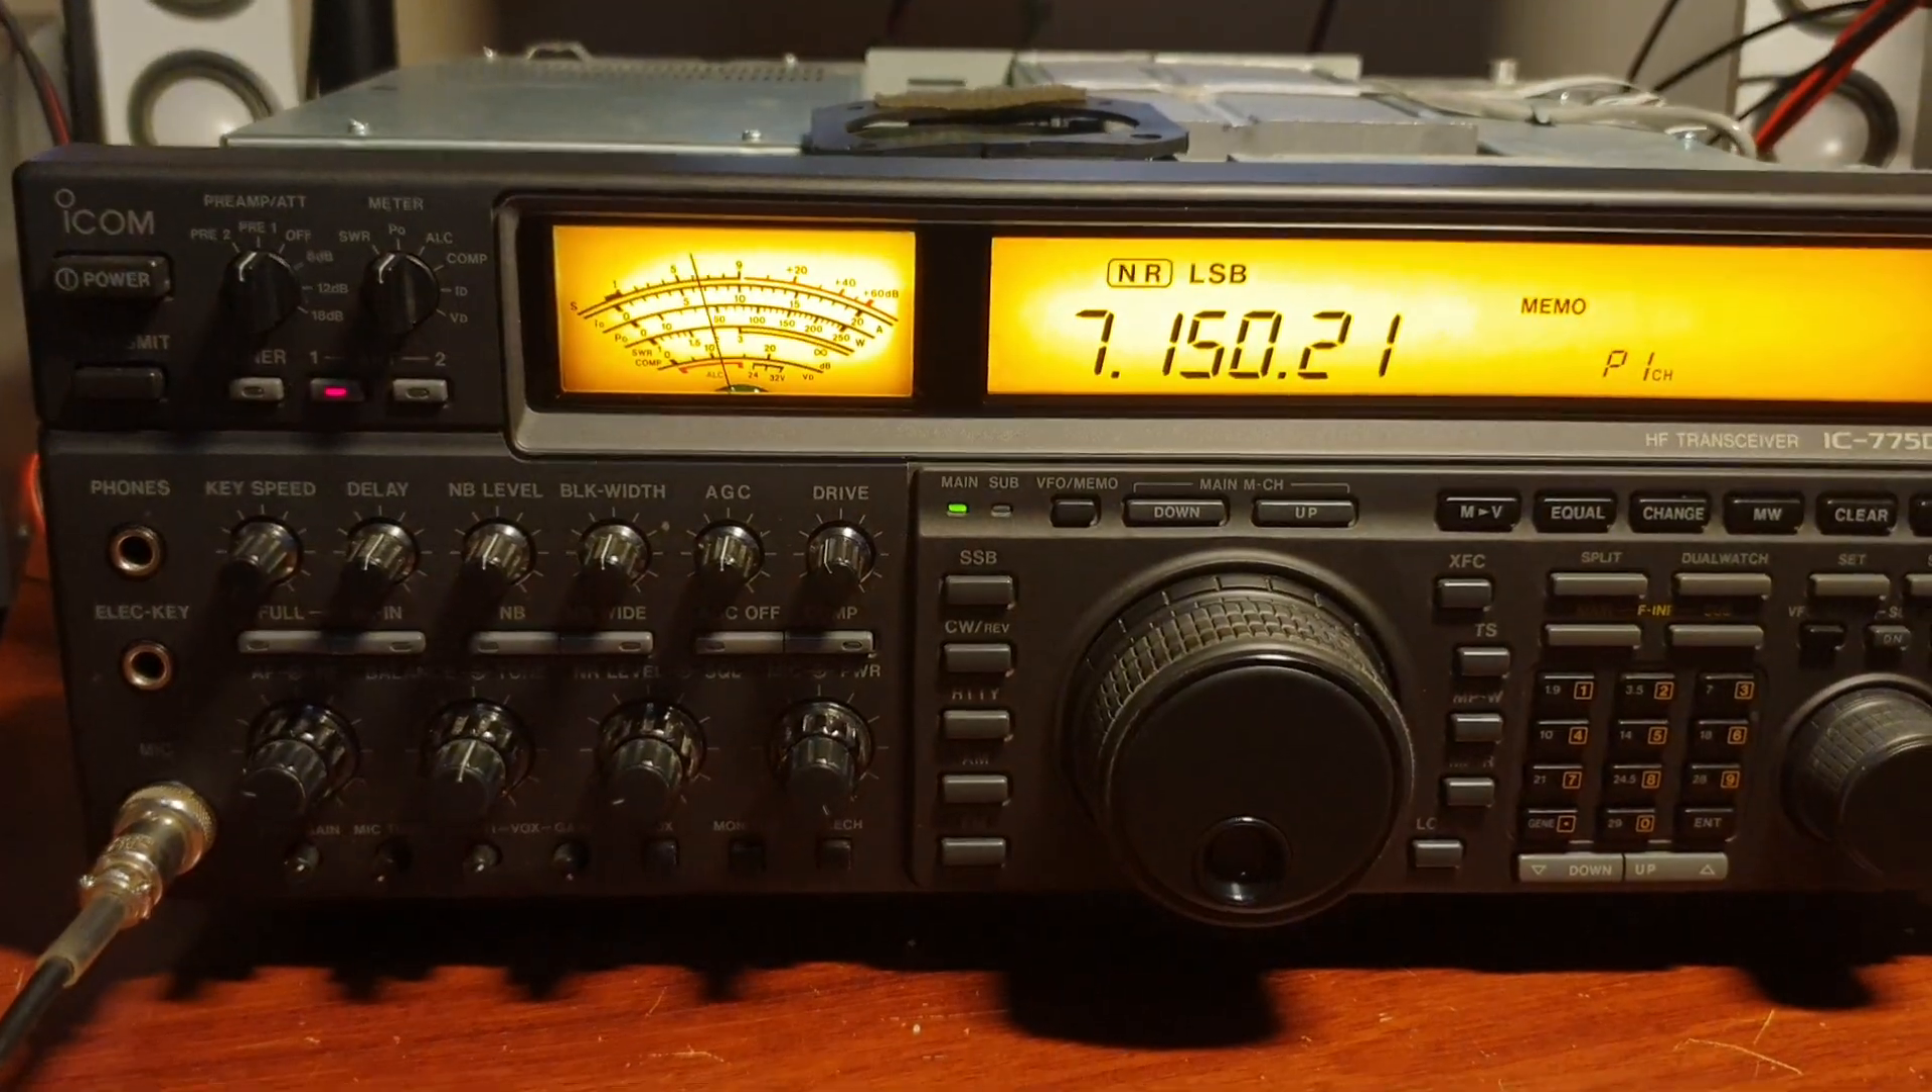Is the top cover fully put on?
No.